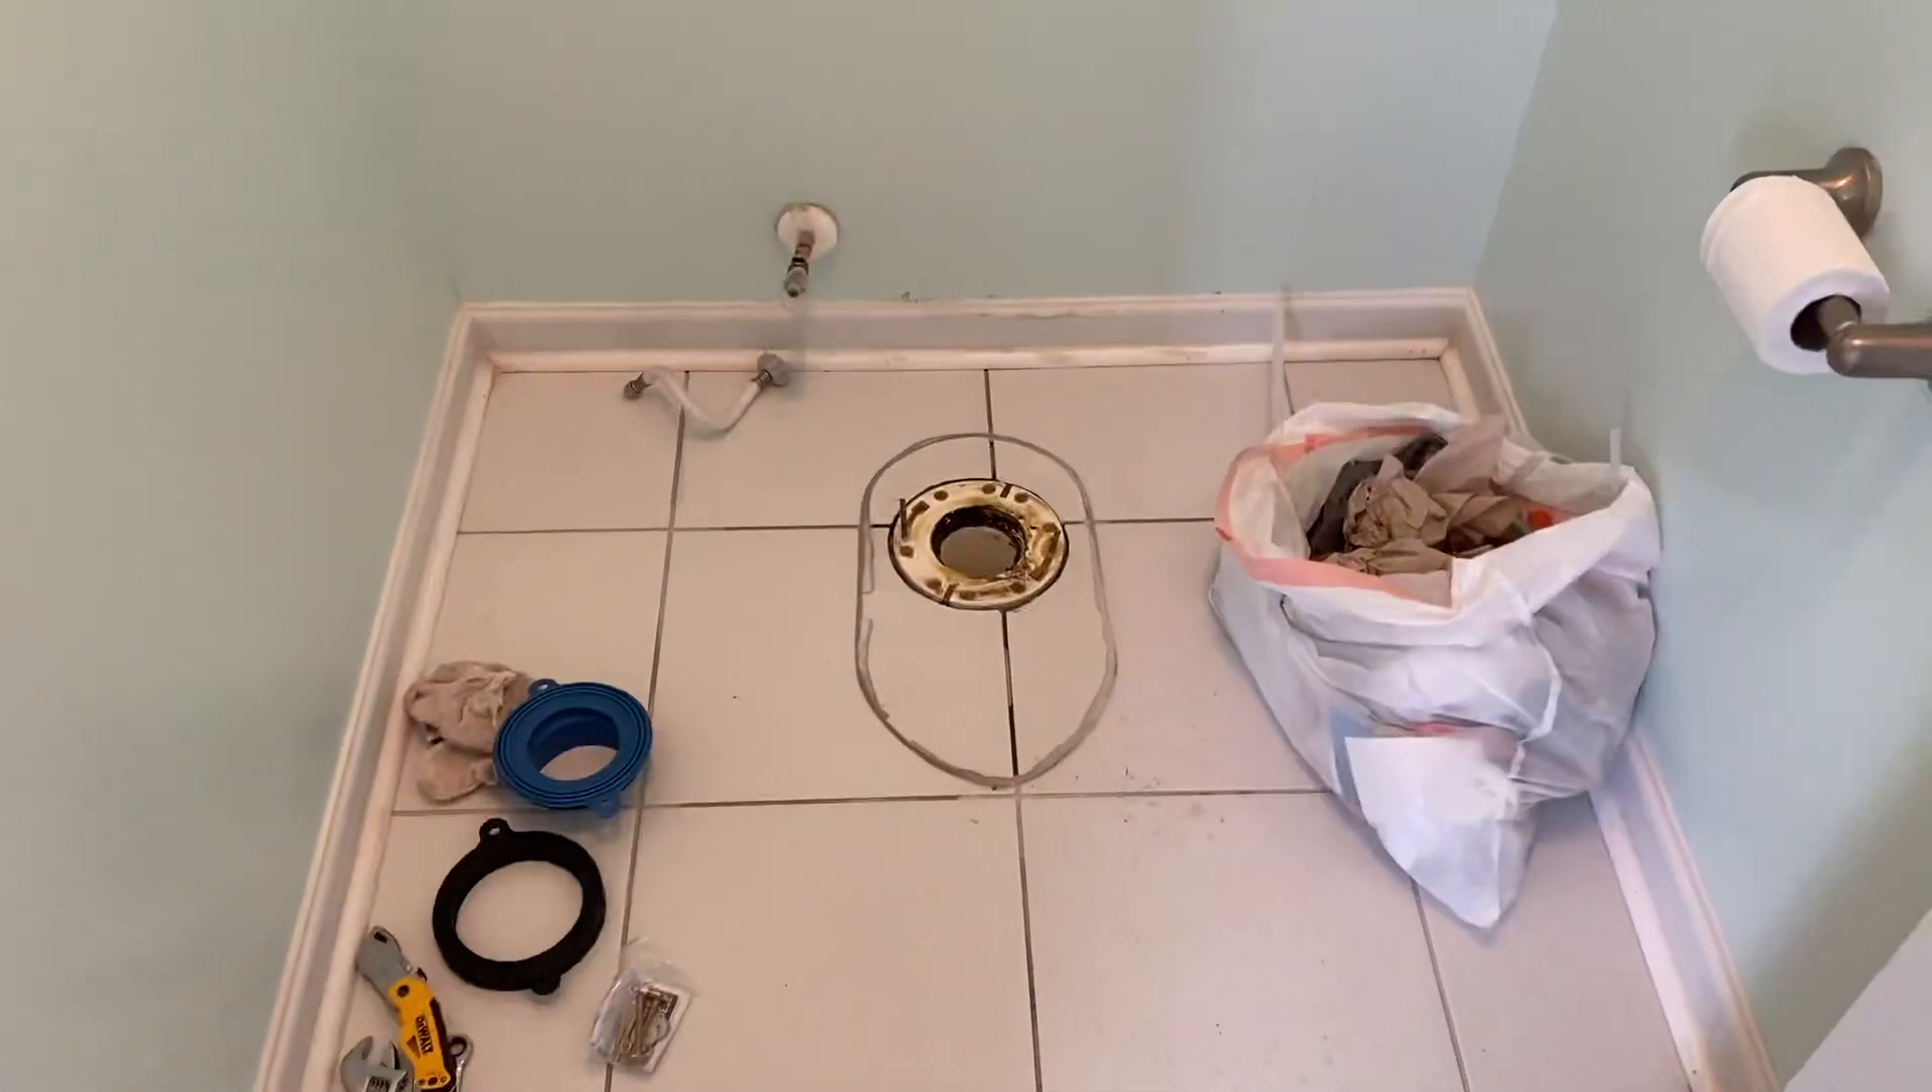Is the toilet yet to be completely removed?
No.